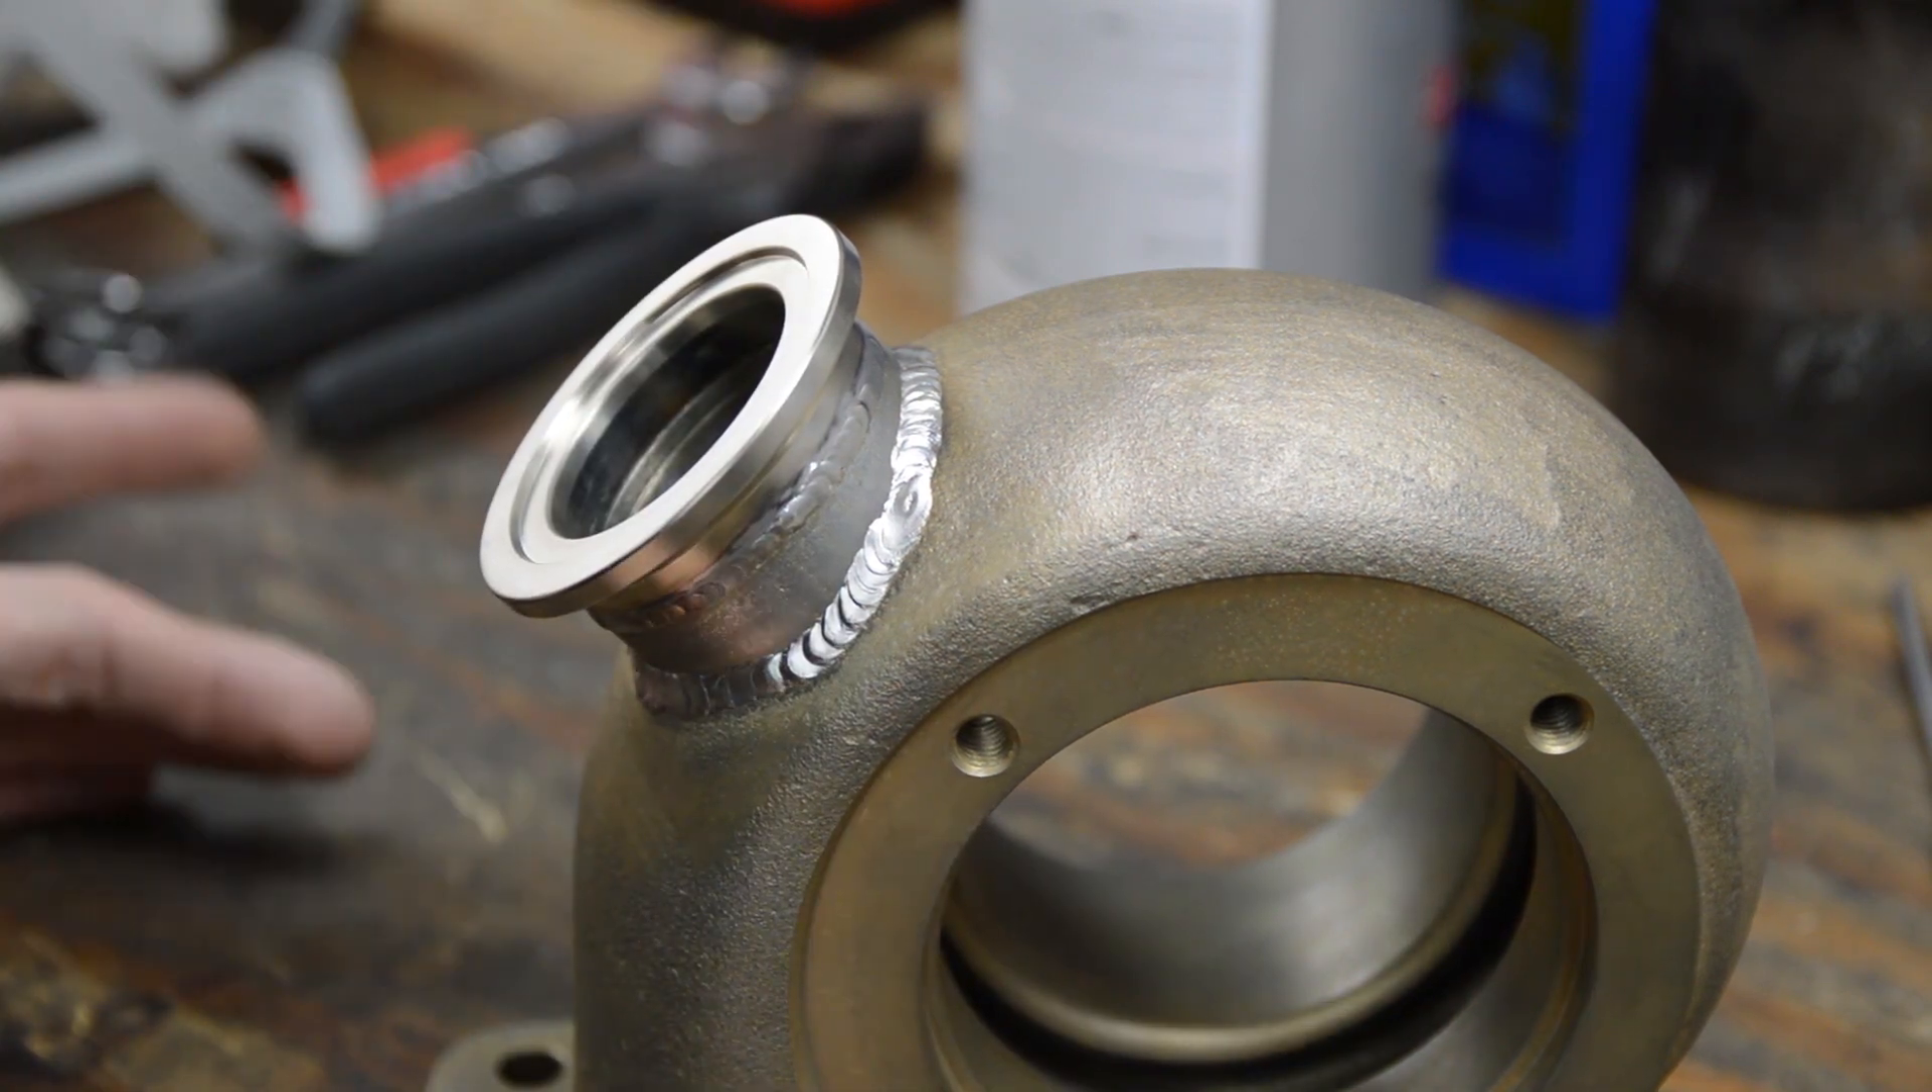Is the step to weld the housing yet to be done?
No.